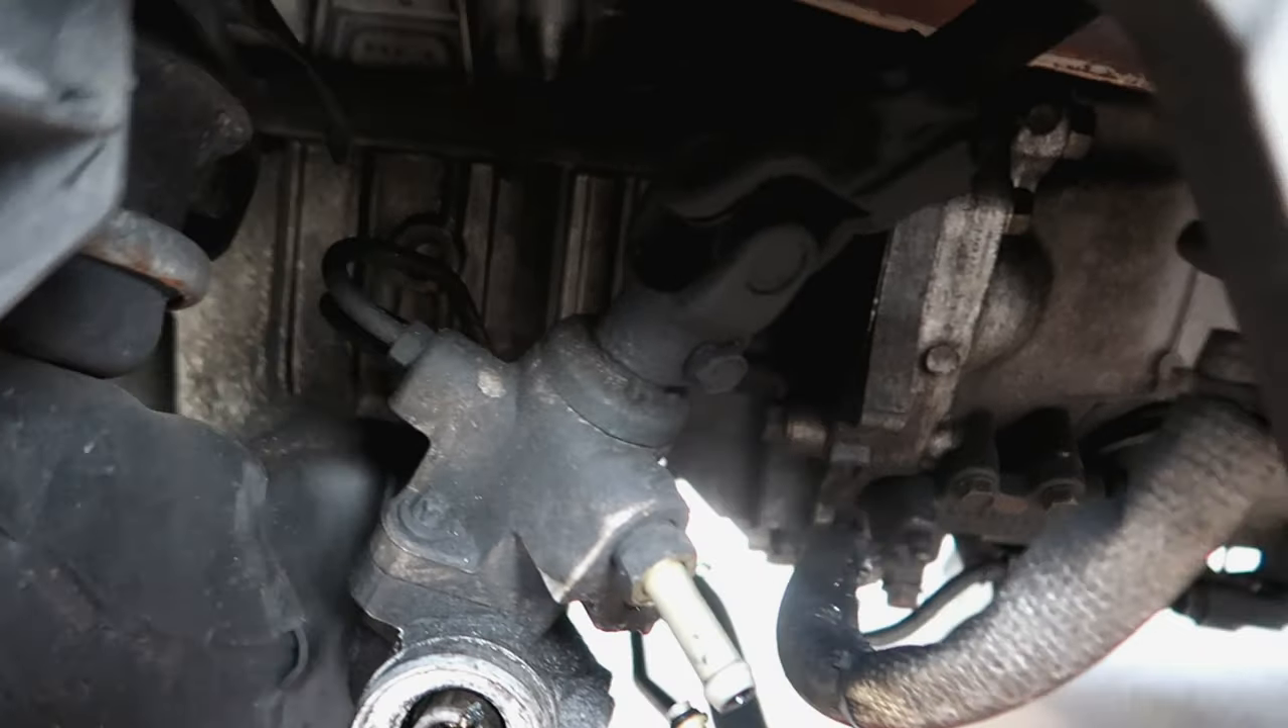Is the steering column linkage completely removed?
No.